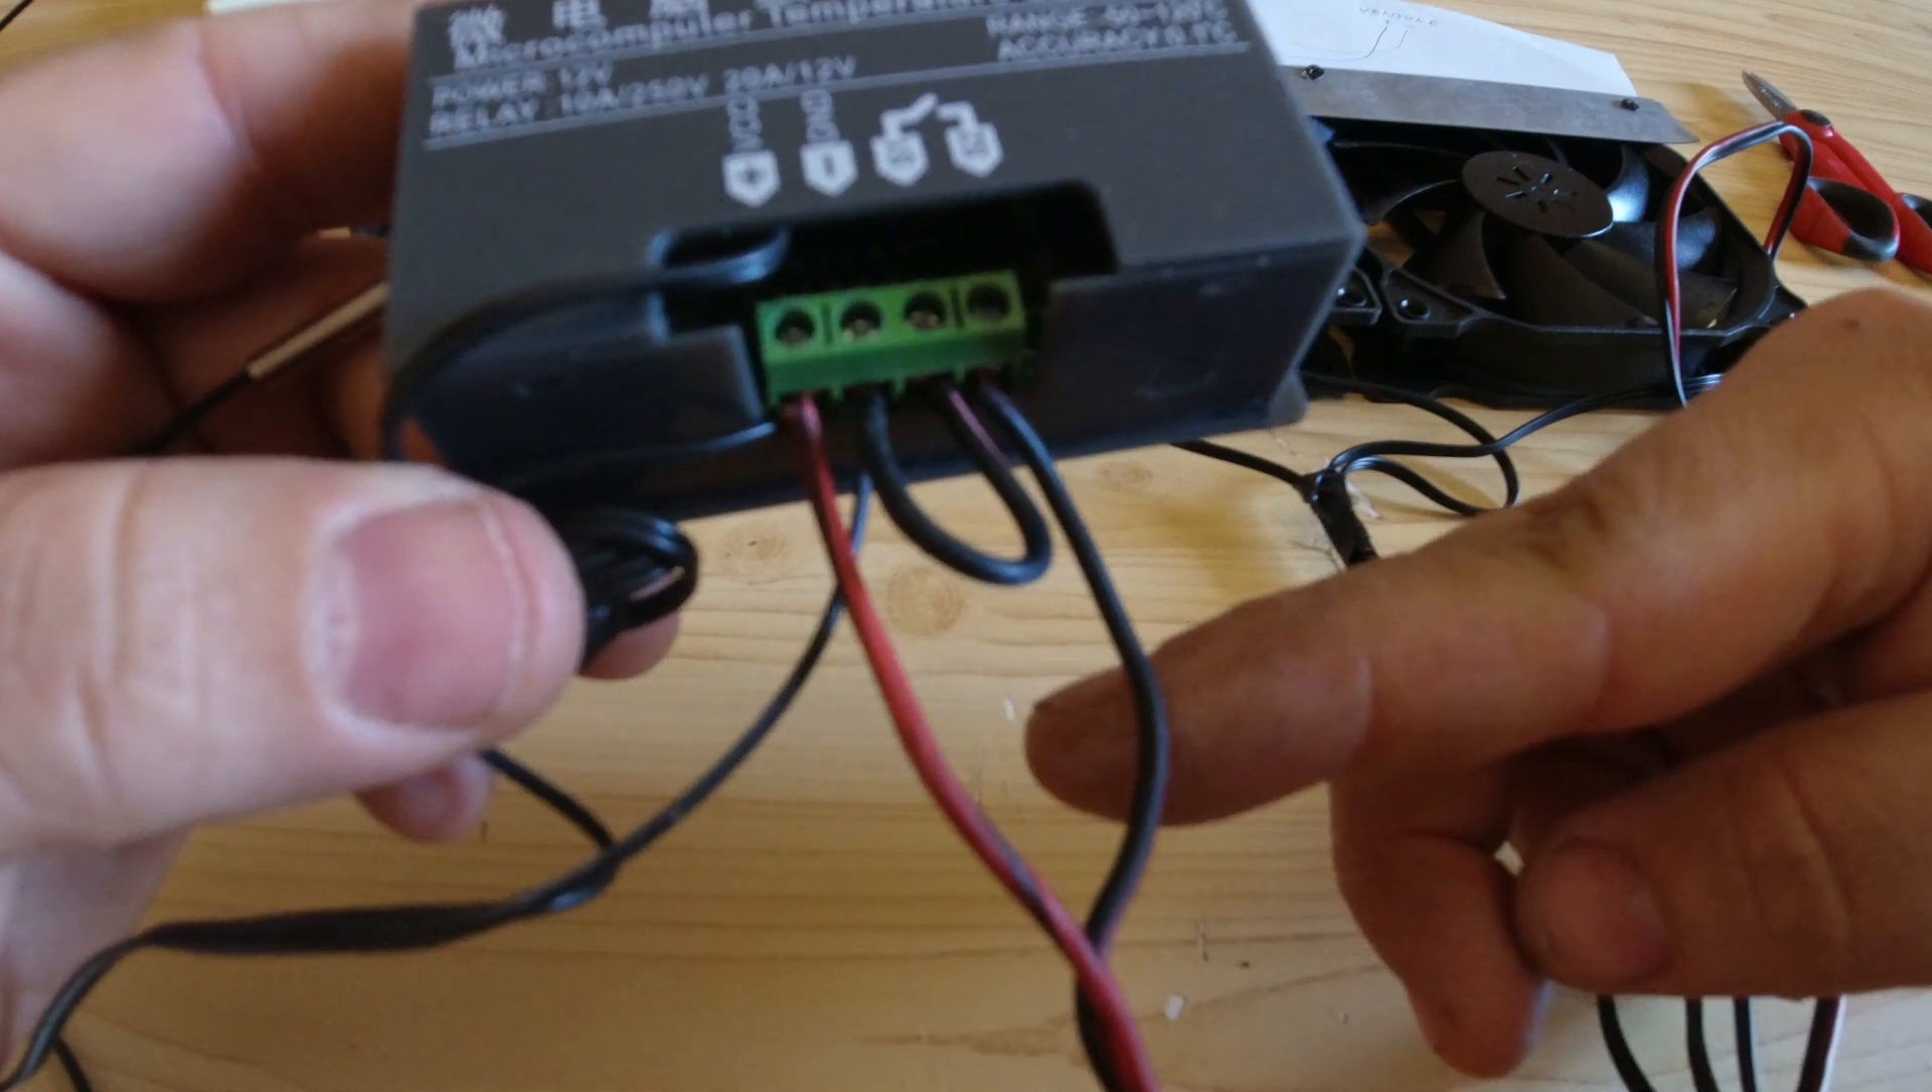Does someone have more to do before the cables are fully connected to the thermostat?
No.